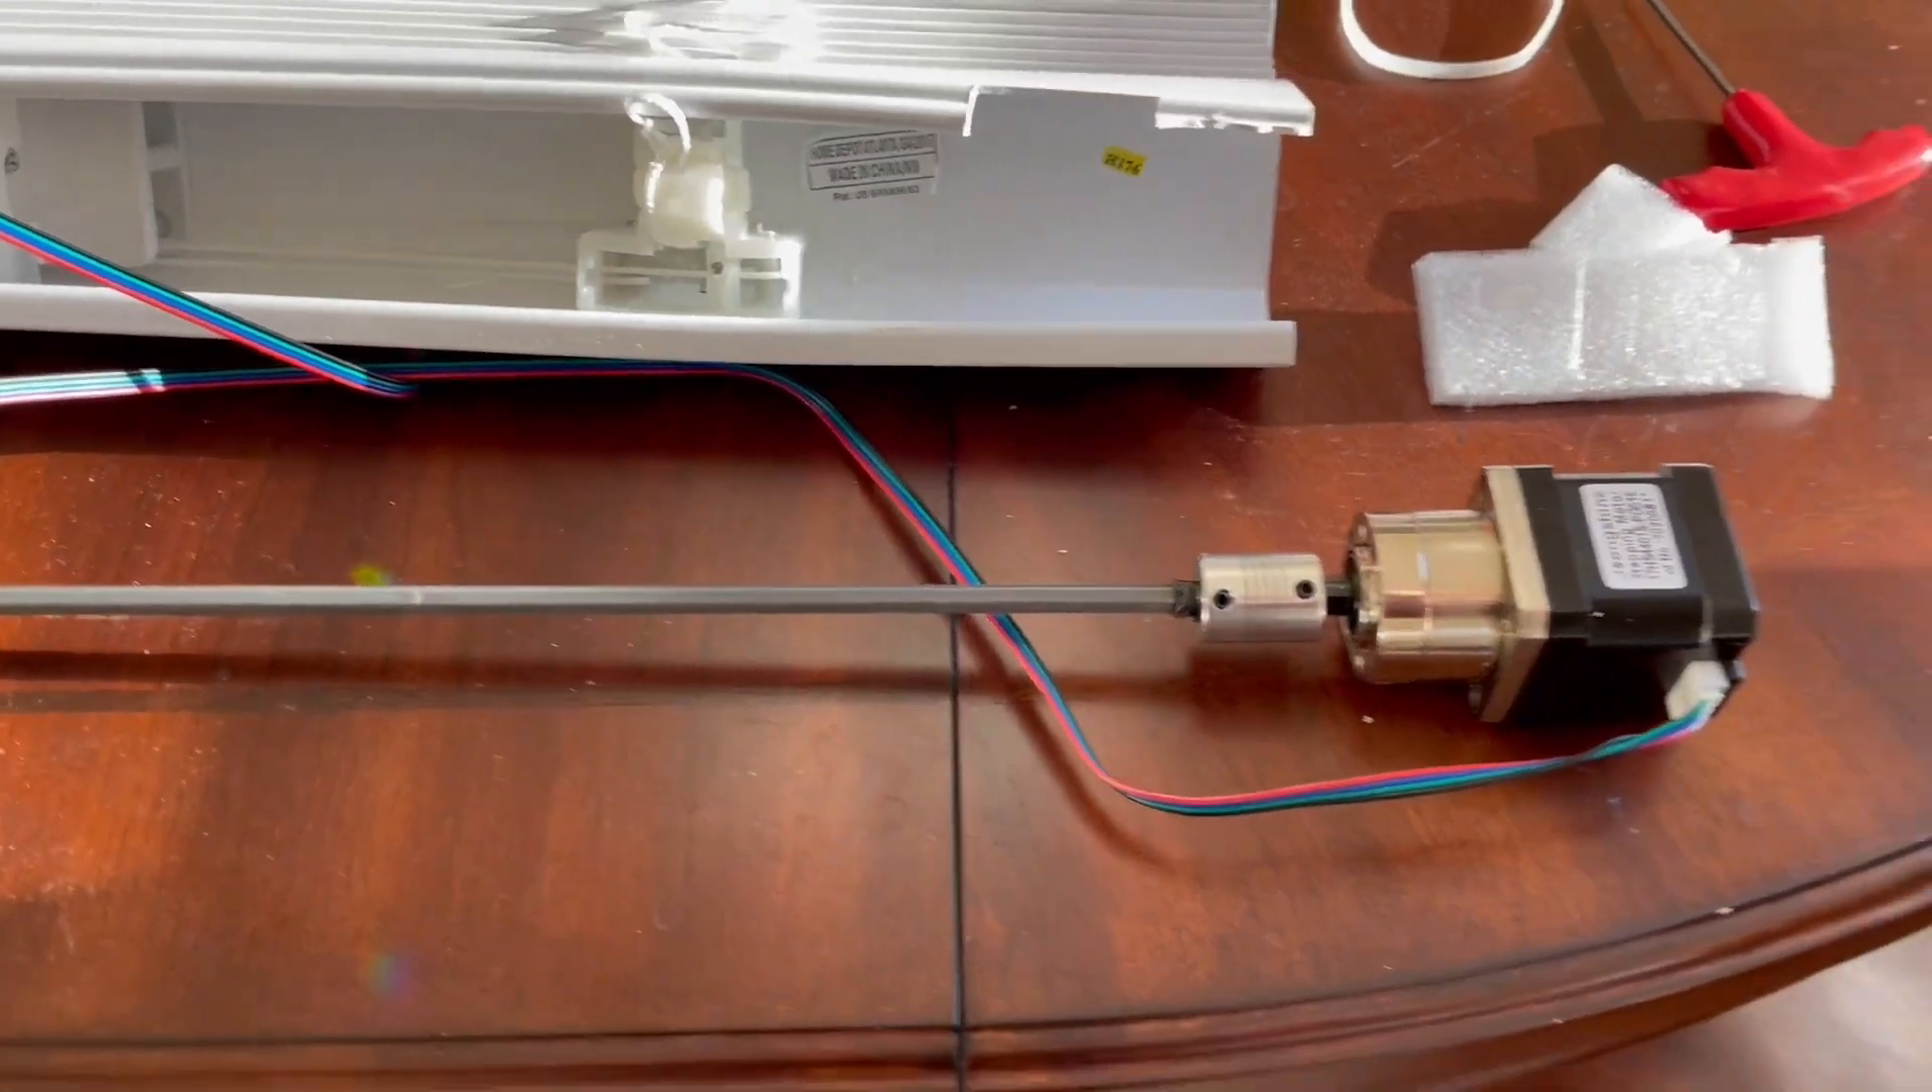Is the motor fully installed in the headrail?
No.